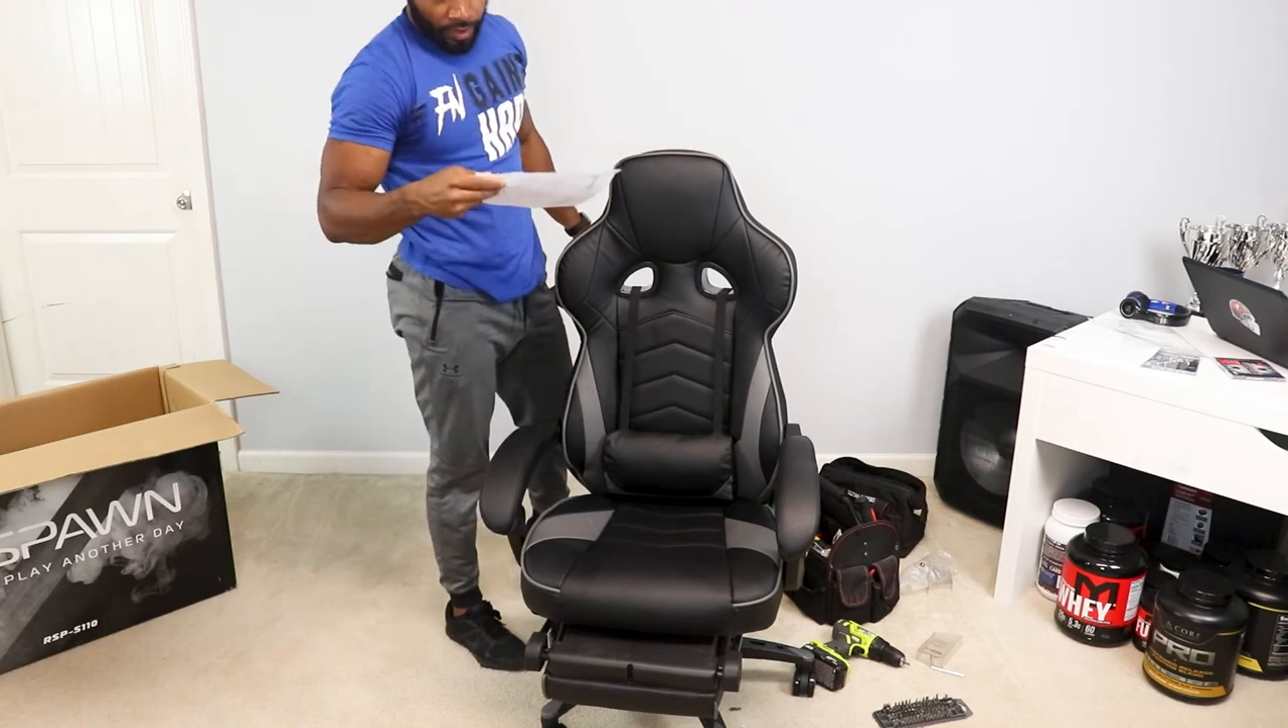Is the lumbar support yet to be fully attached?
No.